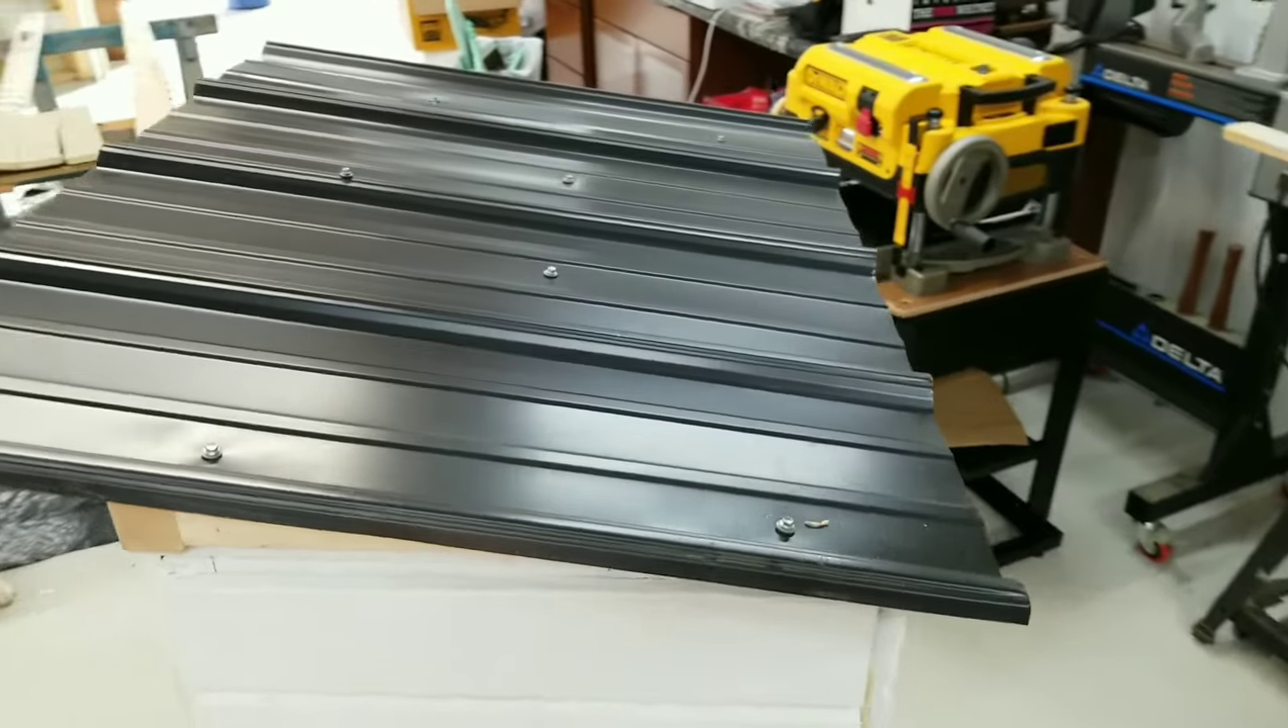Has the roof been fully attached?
Yes.